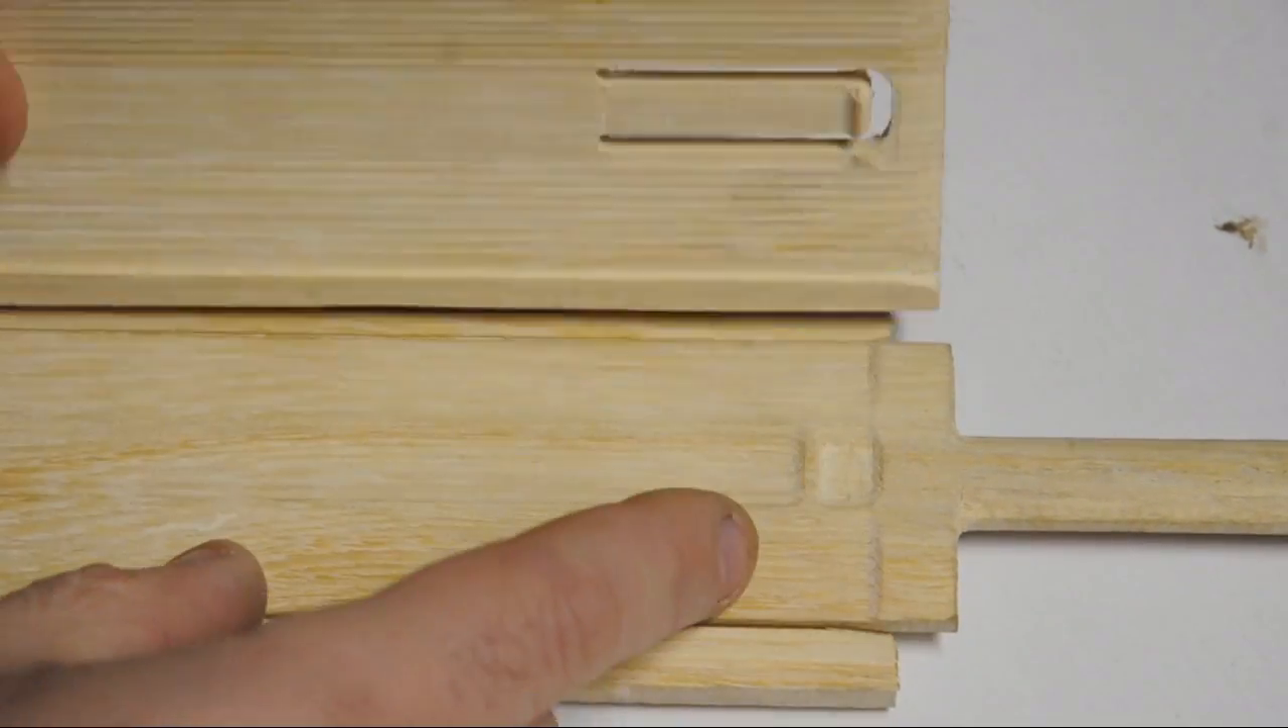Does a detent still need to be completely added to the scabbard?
No.